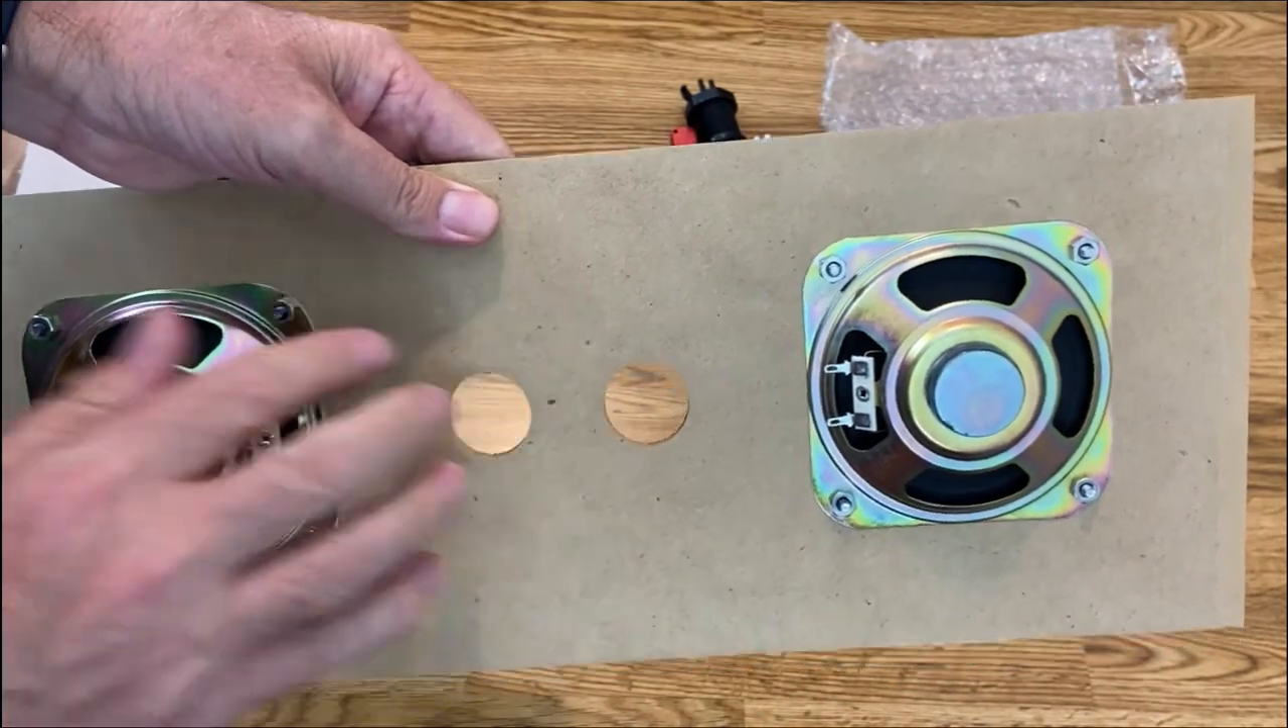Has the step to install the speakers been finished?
Yes.